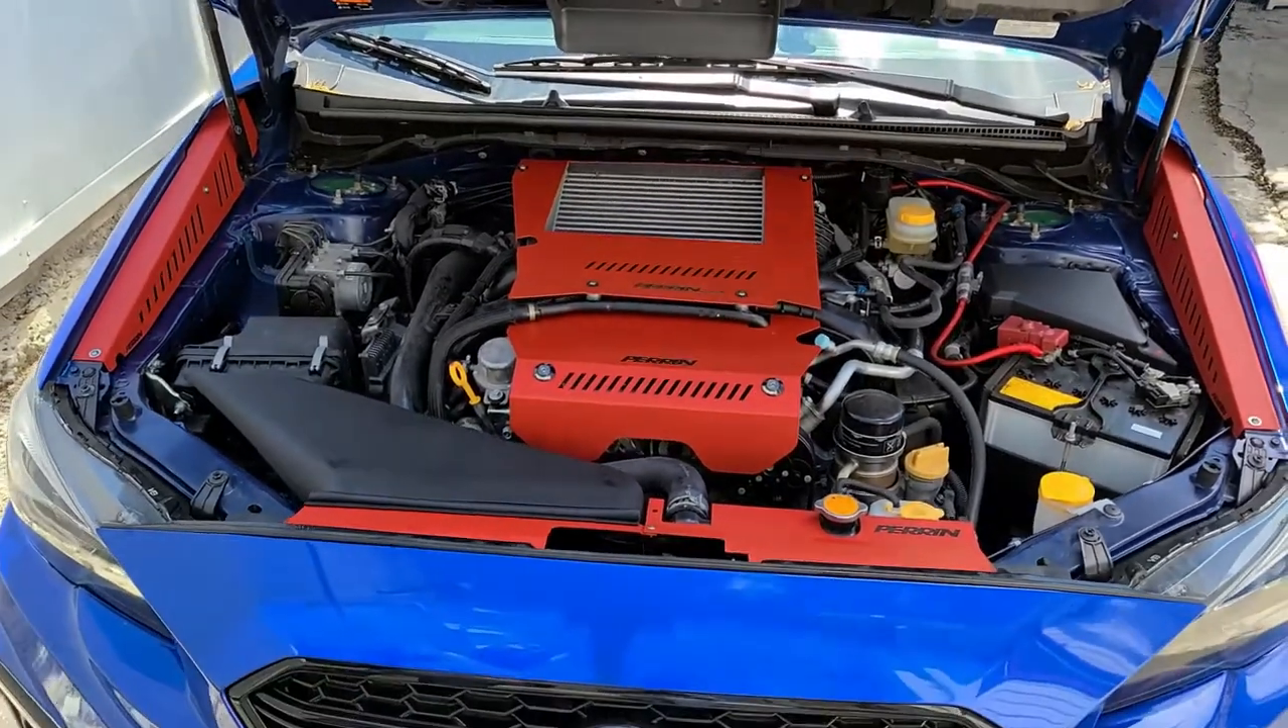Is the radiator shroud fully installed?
Yes.